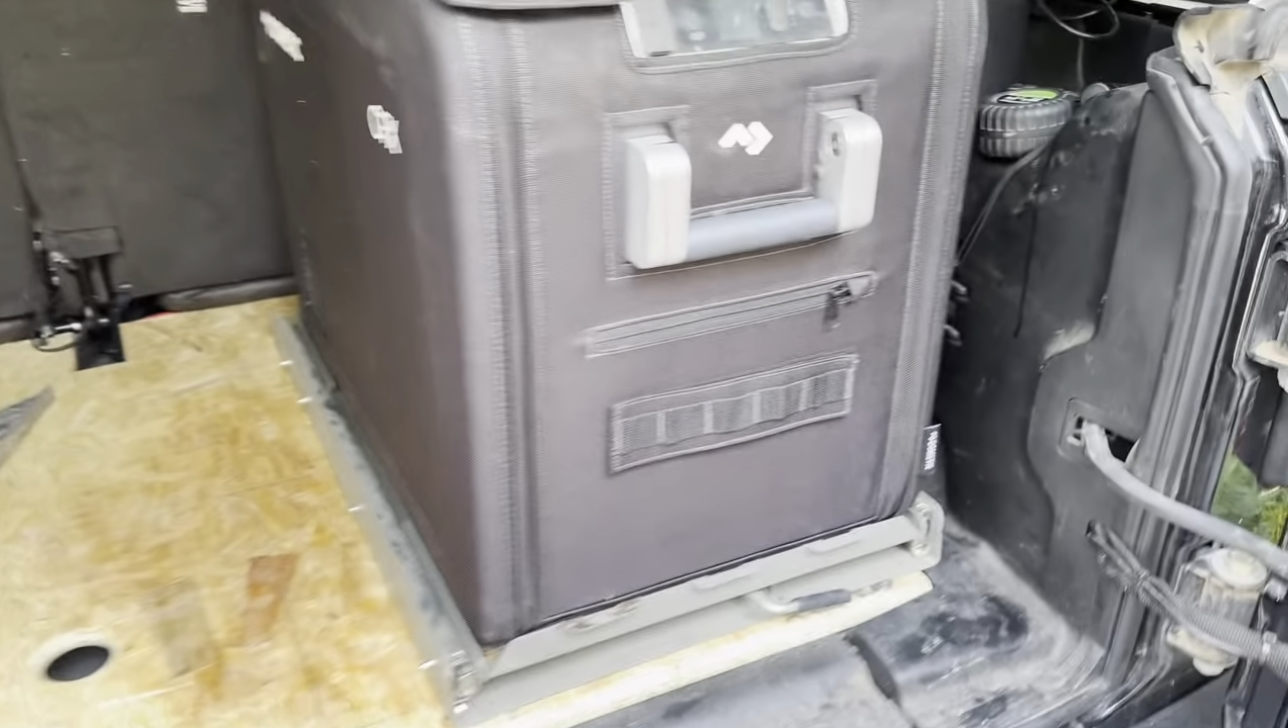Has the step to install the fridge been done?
Yes.